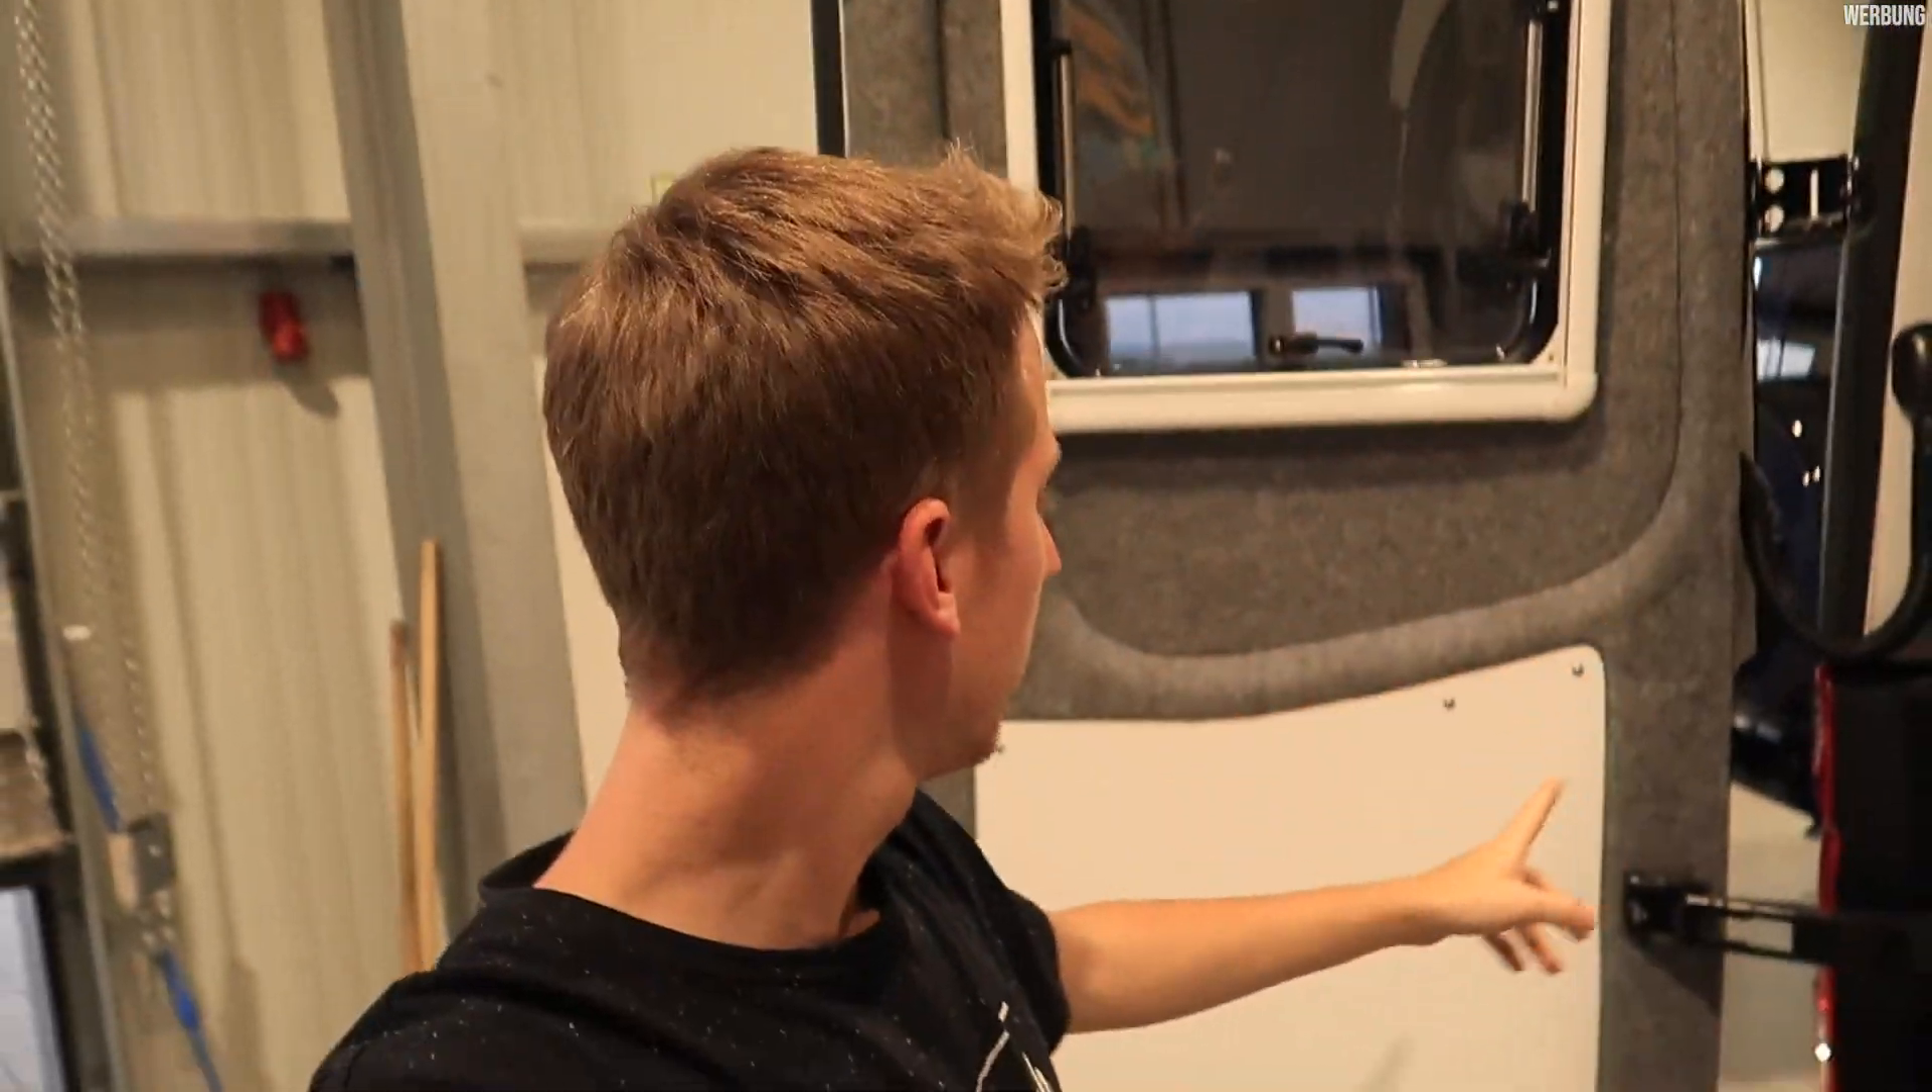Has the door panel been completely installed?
Yes.